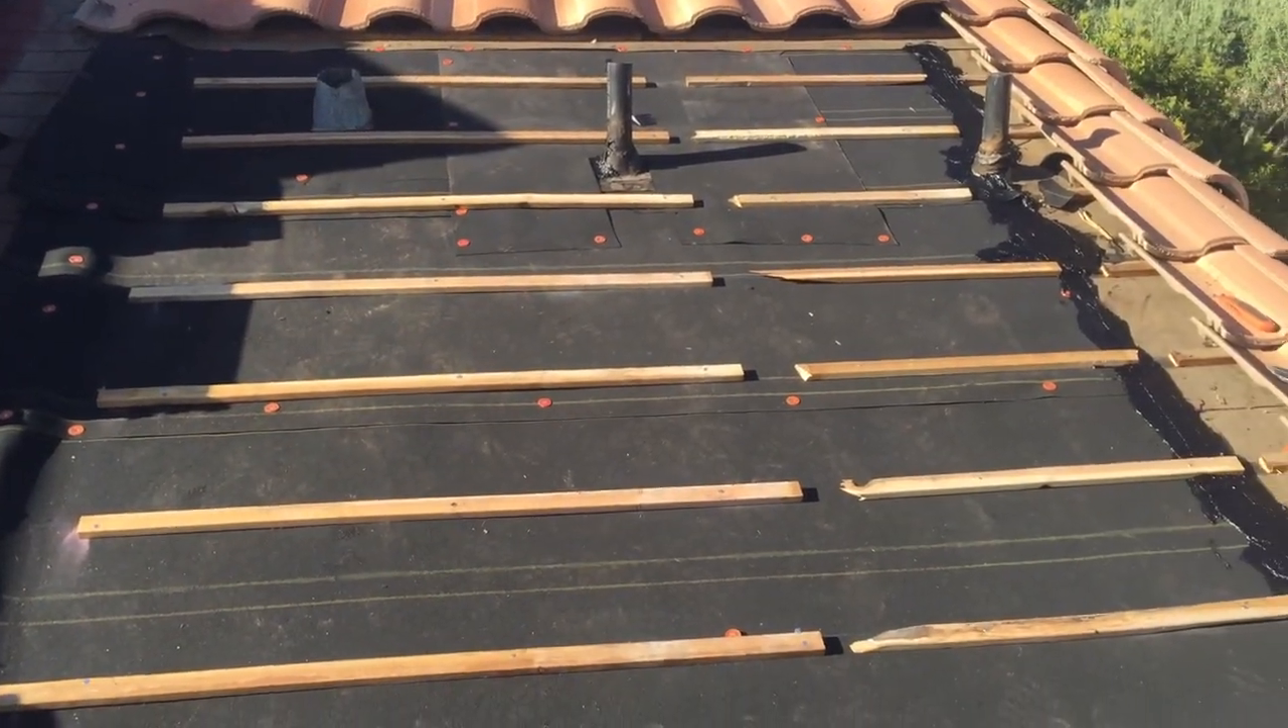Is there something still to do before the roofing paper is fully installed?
No.